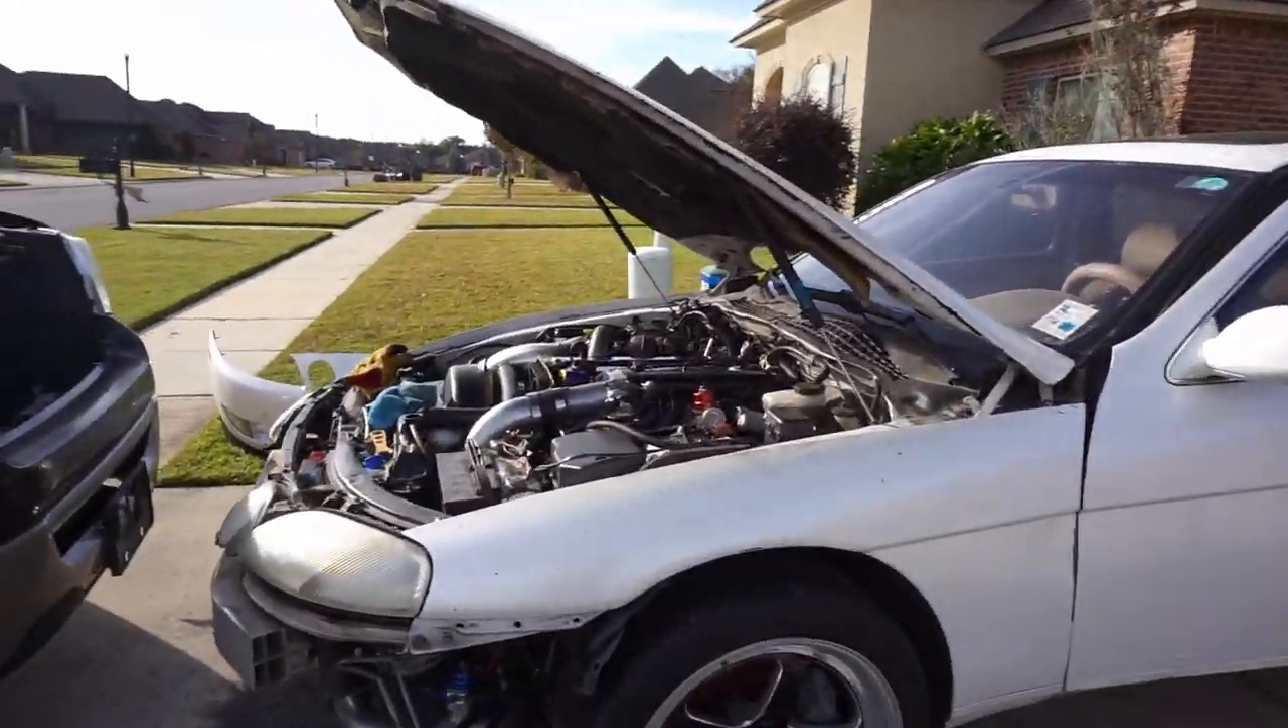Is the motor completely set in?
Yes.